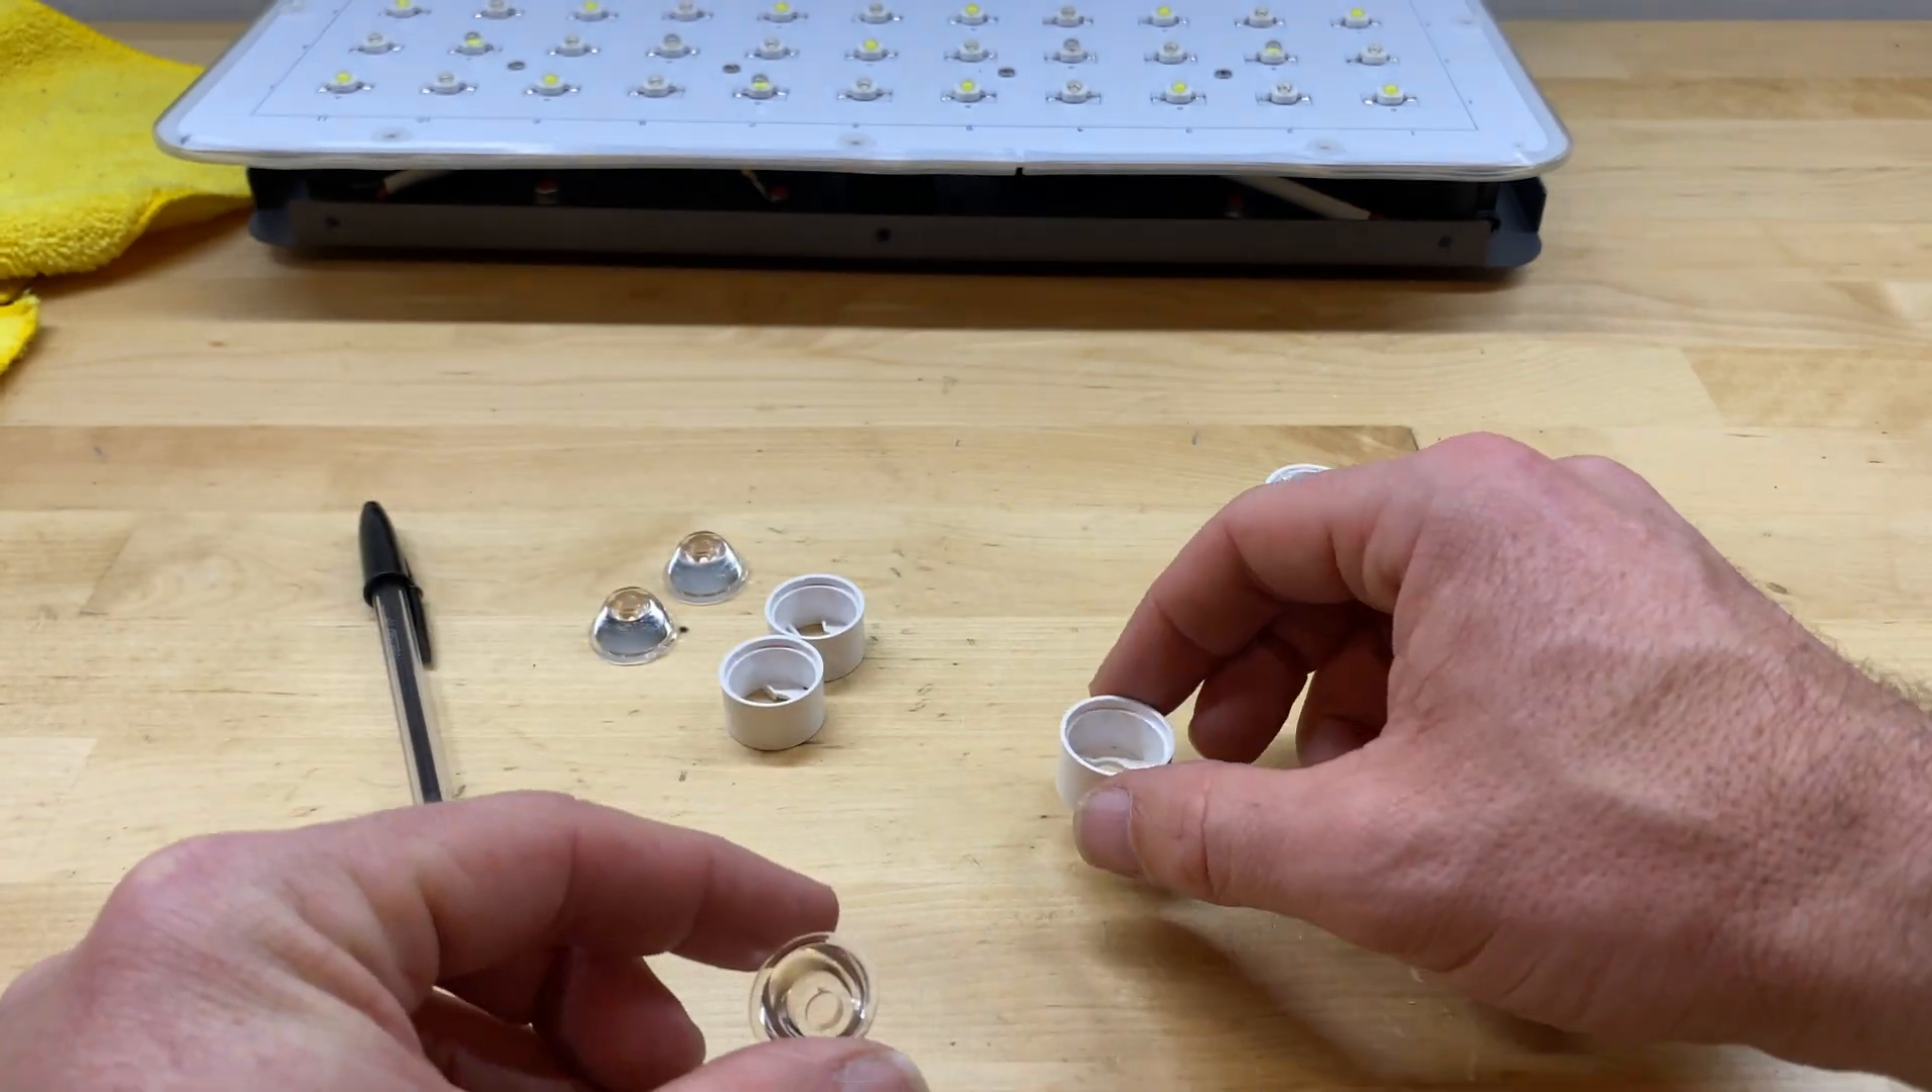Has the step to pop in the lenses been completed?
No.